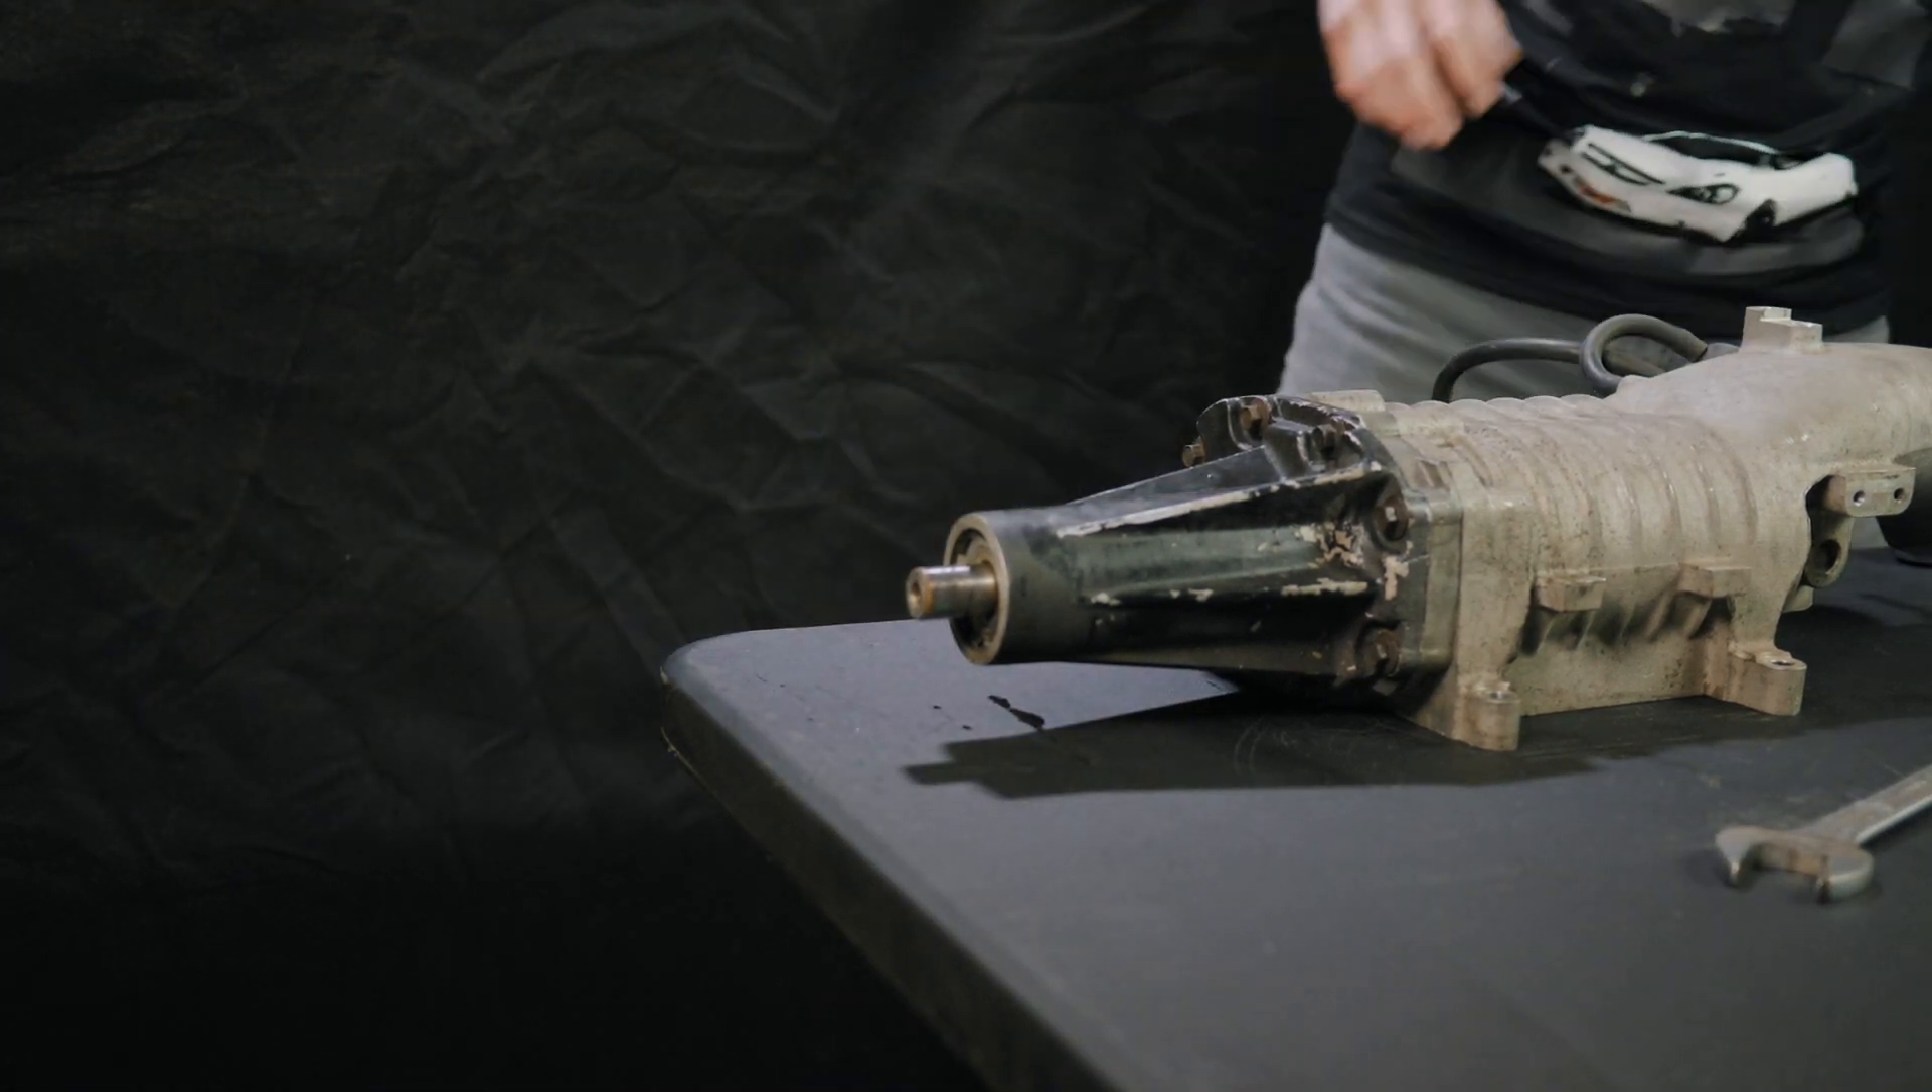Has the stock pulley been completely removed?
Yes.